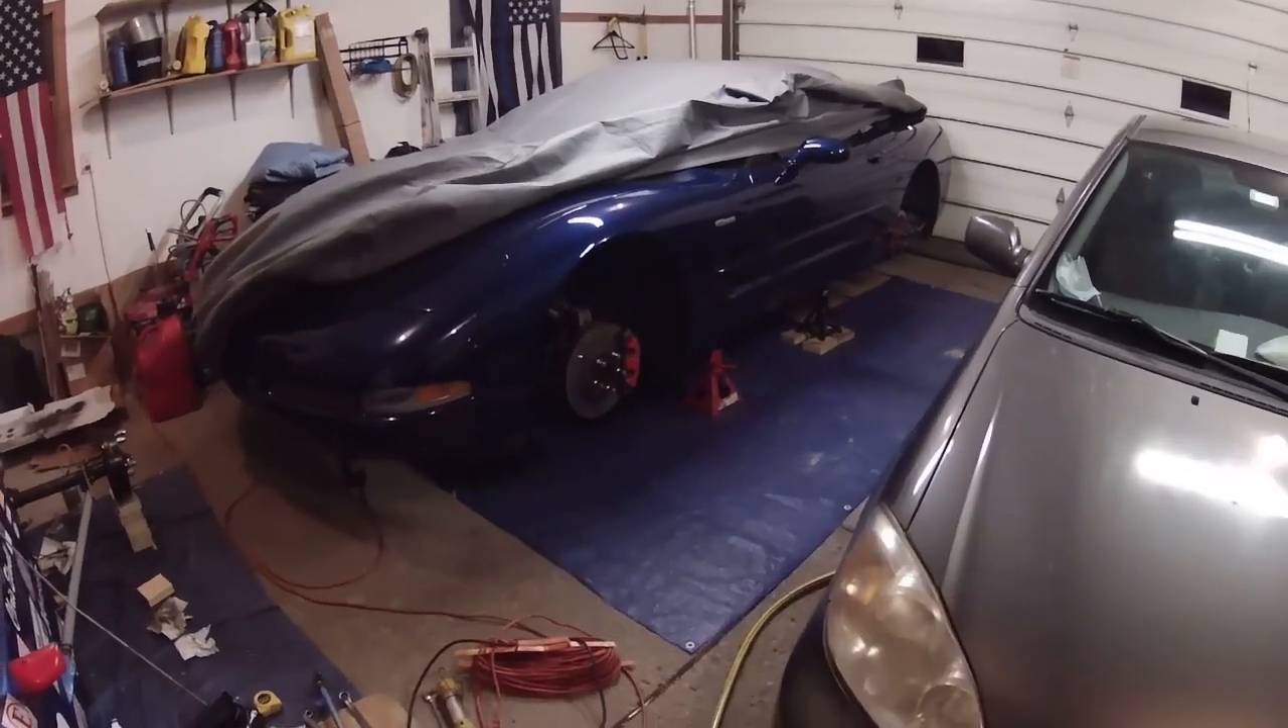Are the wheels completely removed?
Yes.